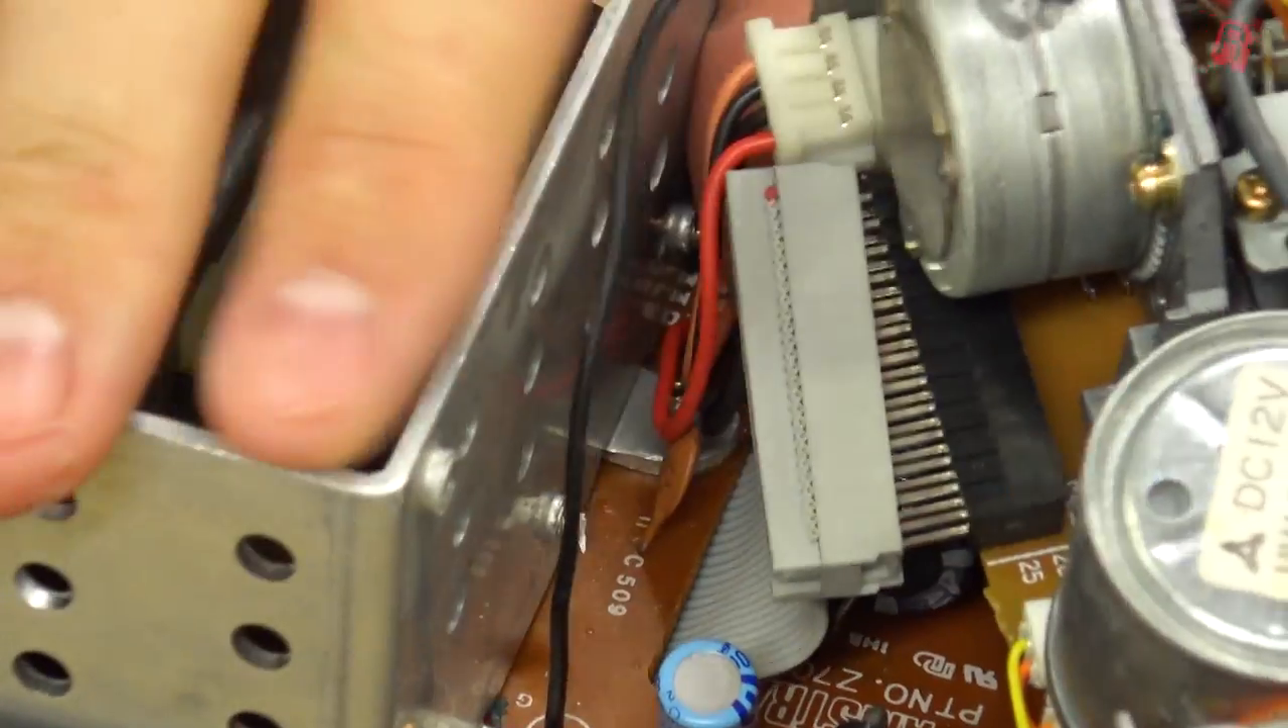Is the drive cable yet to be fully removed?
Yes.